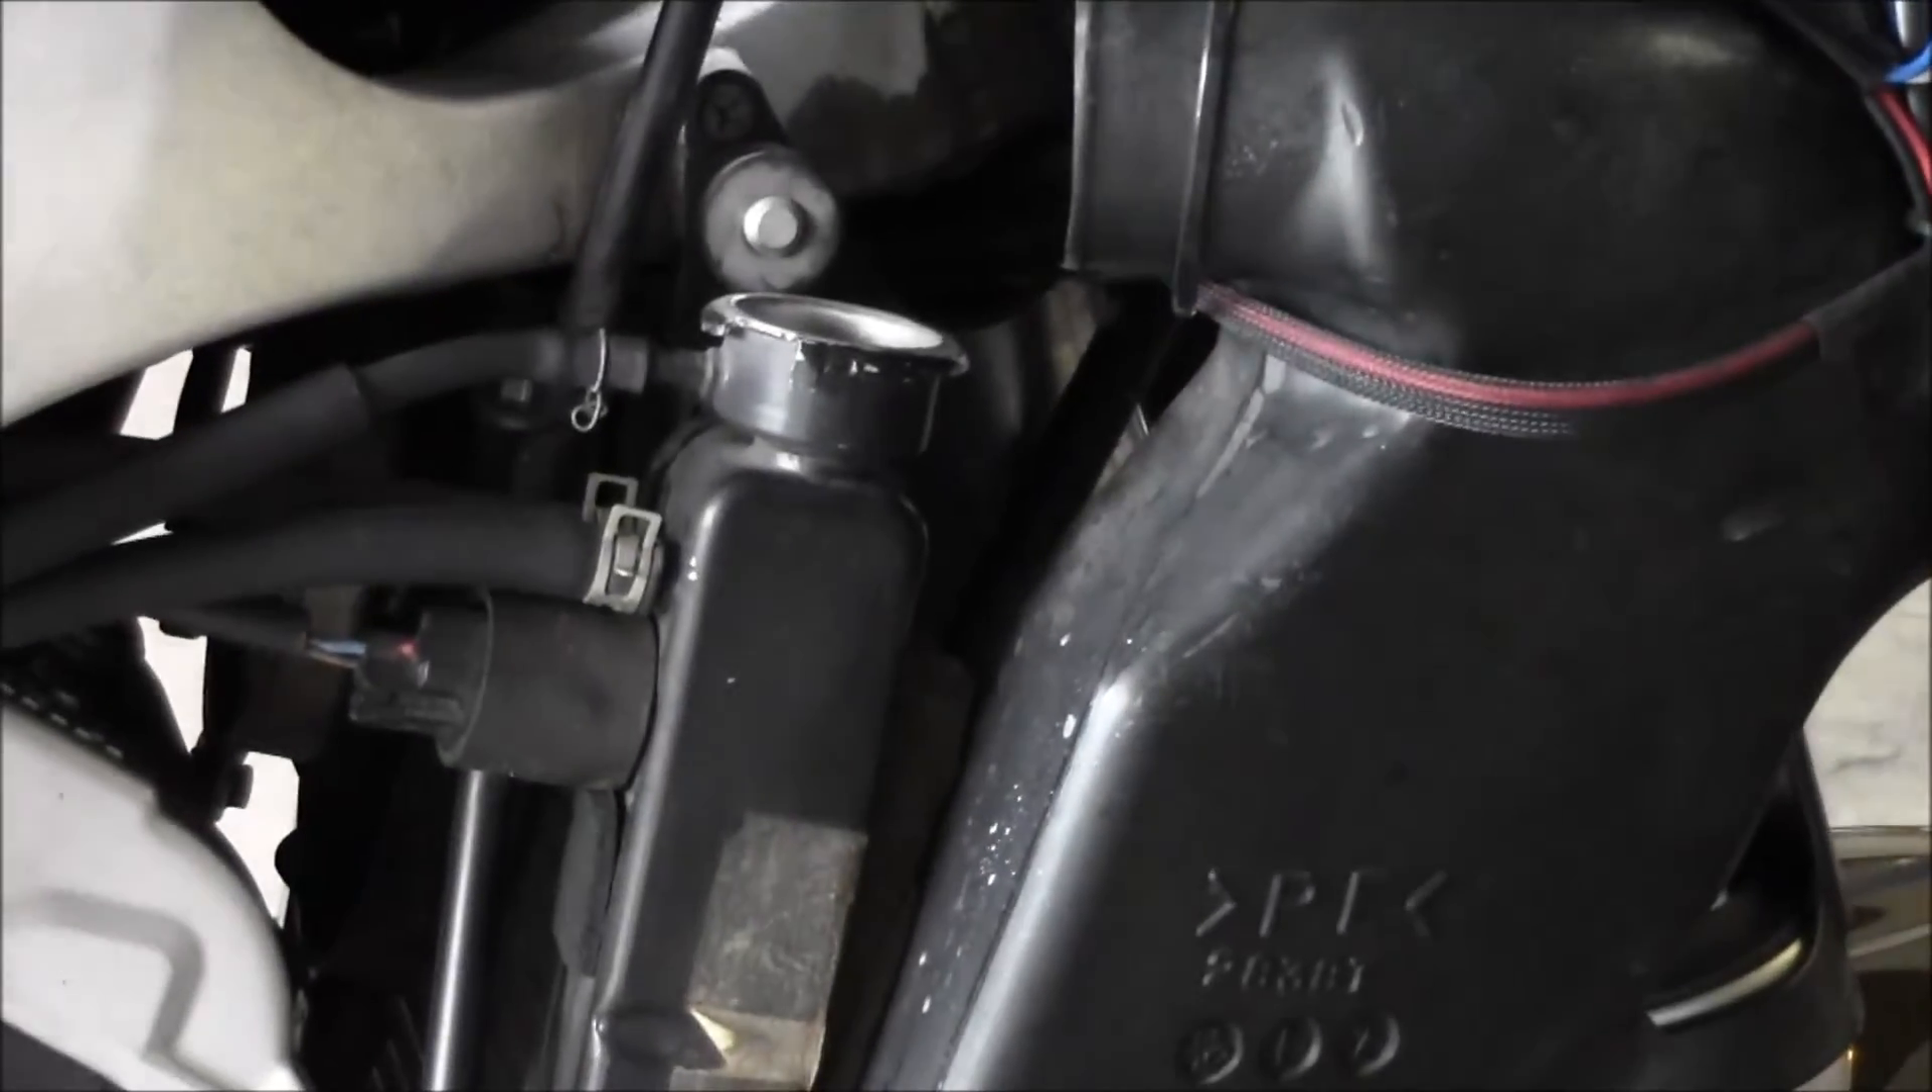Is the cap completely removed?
Yes.